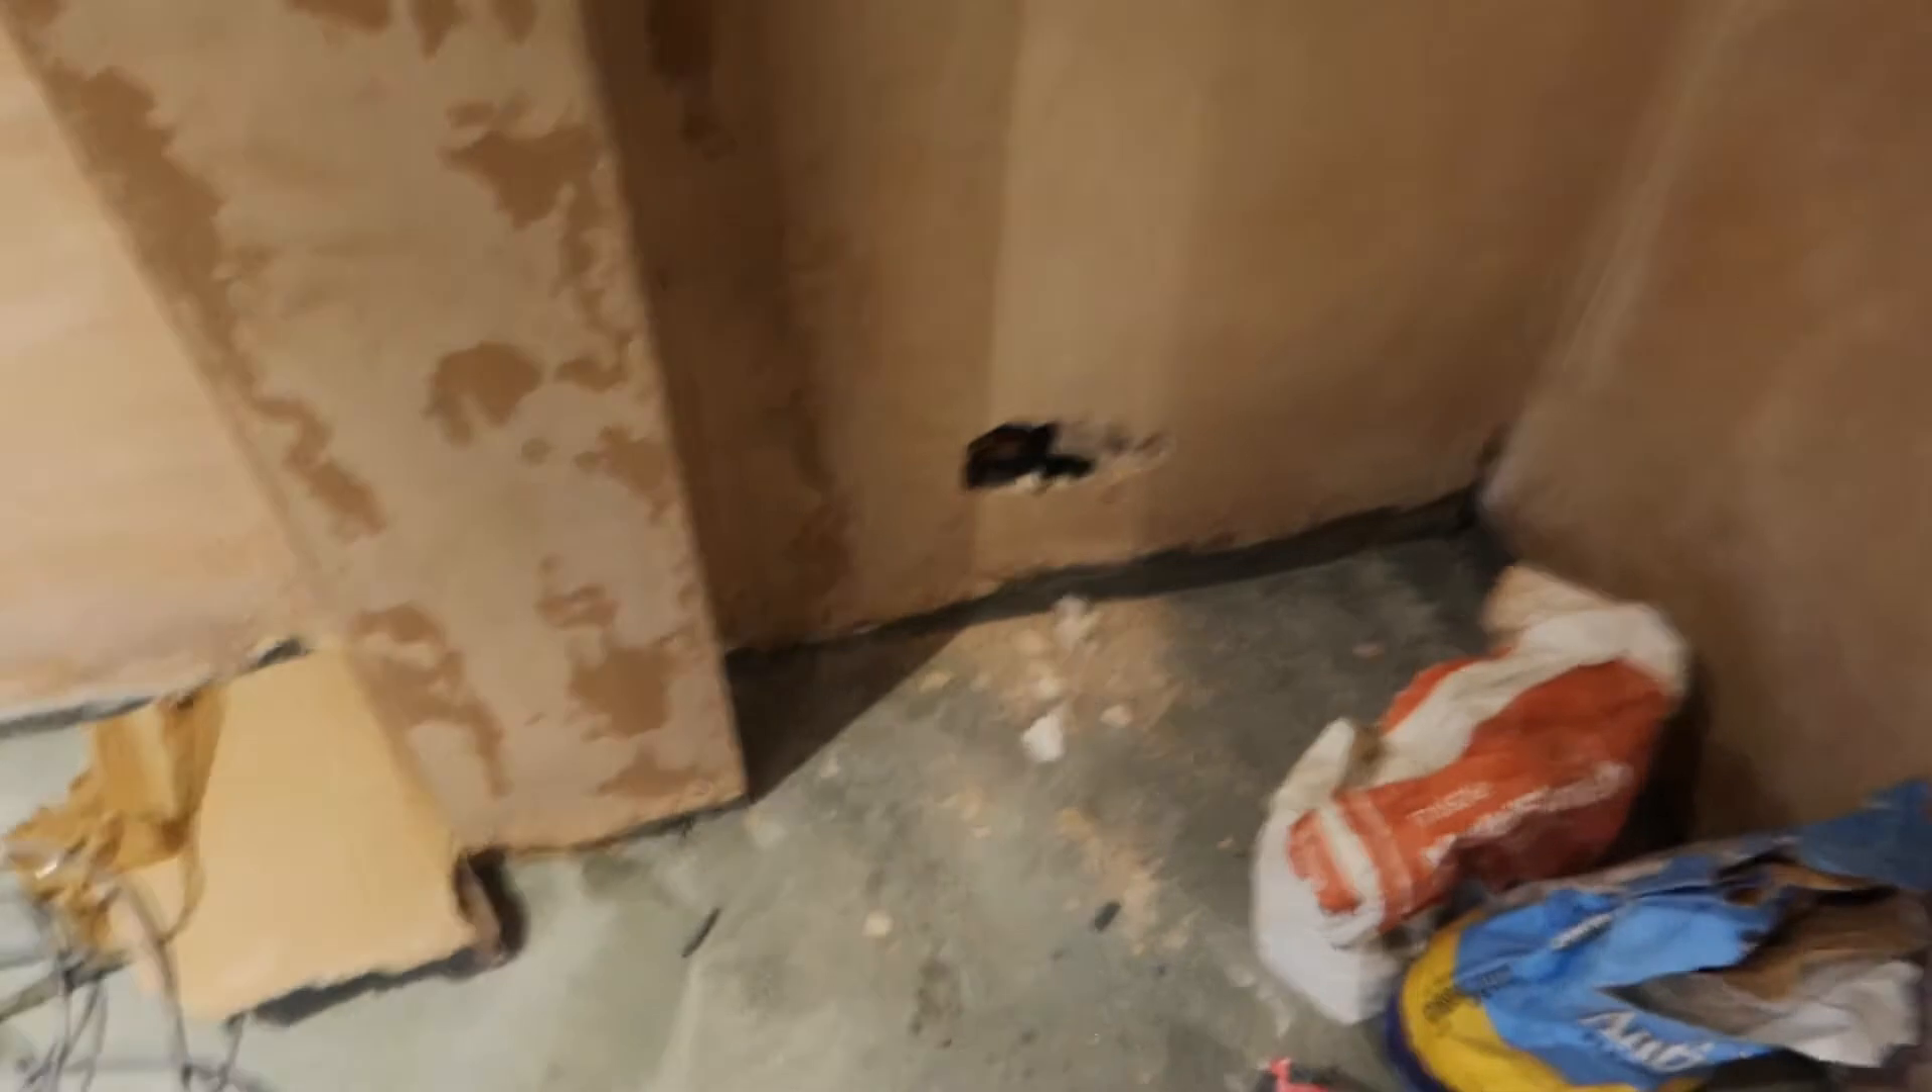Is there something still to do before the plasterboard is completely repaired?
Yes.